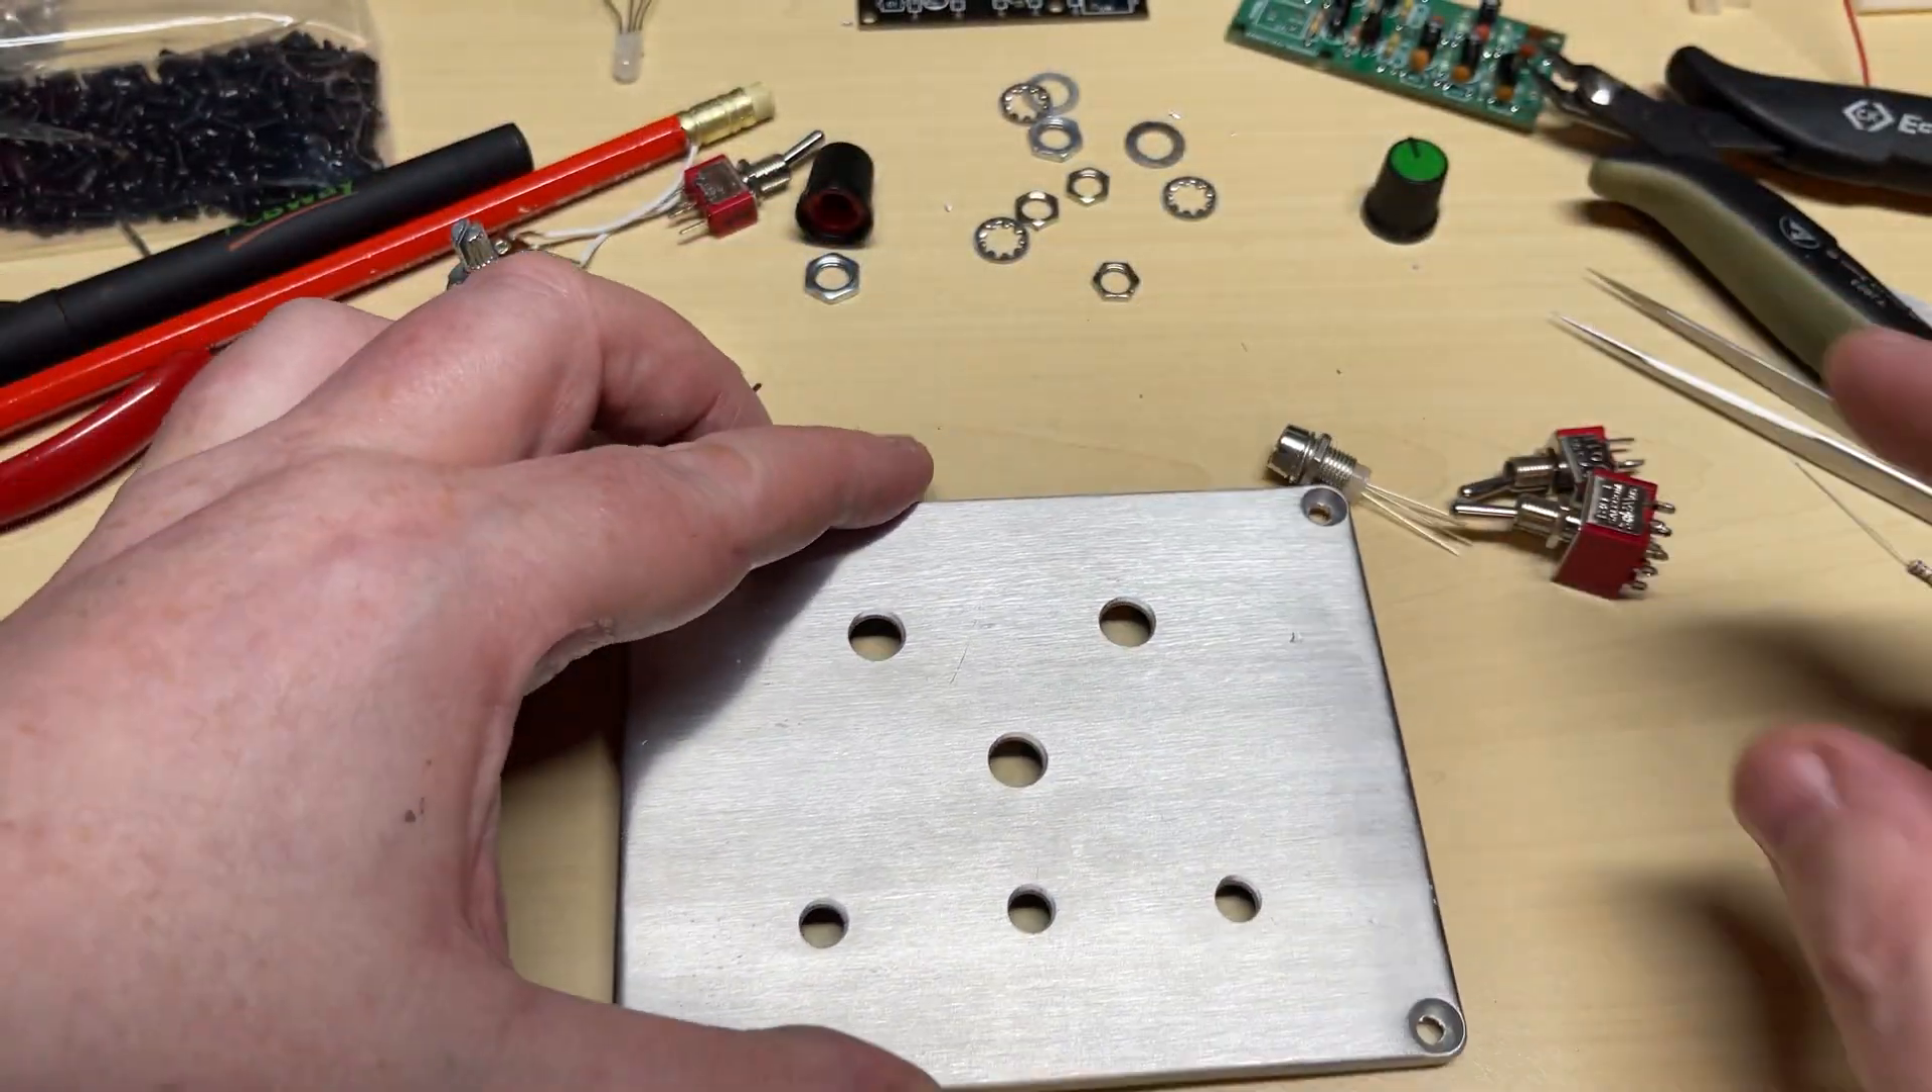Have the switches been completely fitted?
No.